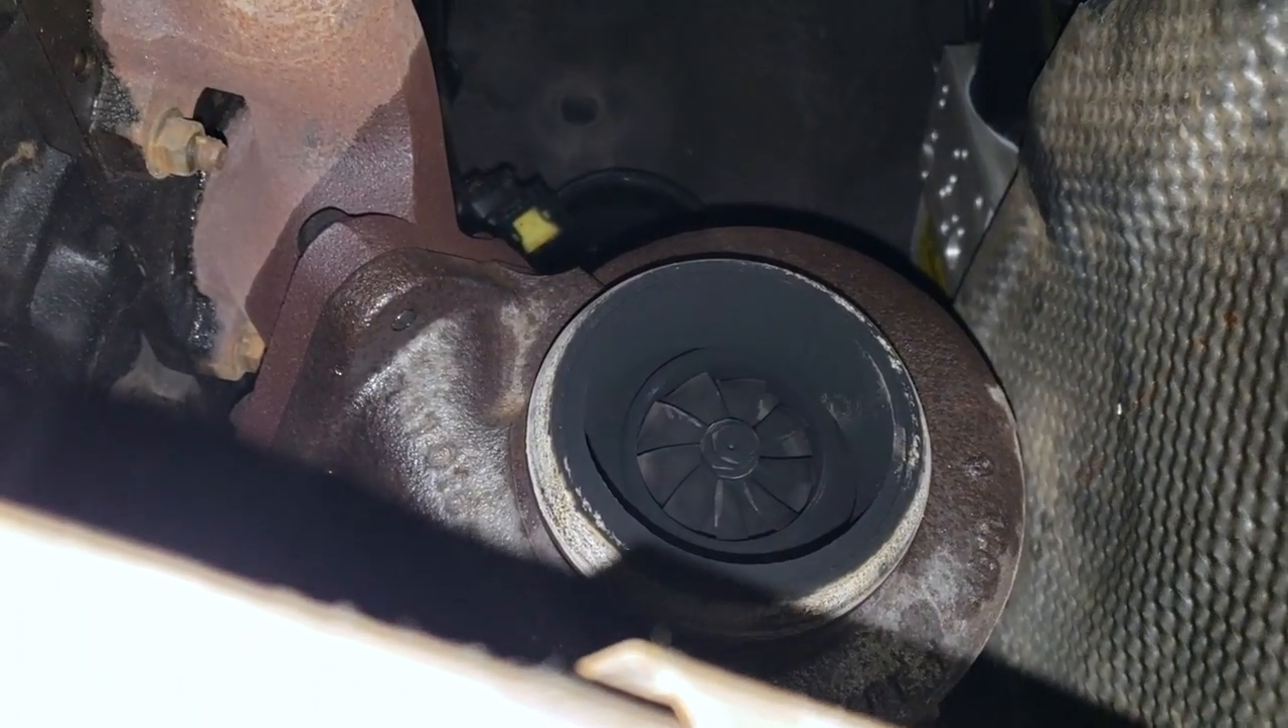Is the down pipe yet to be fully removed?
No.